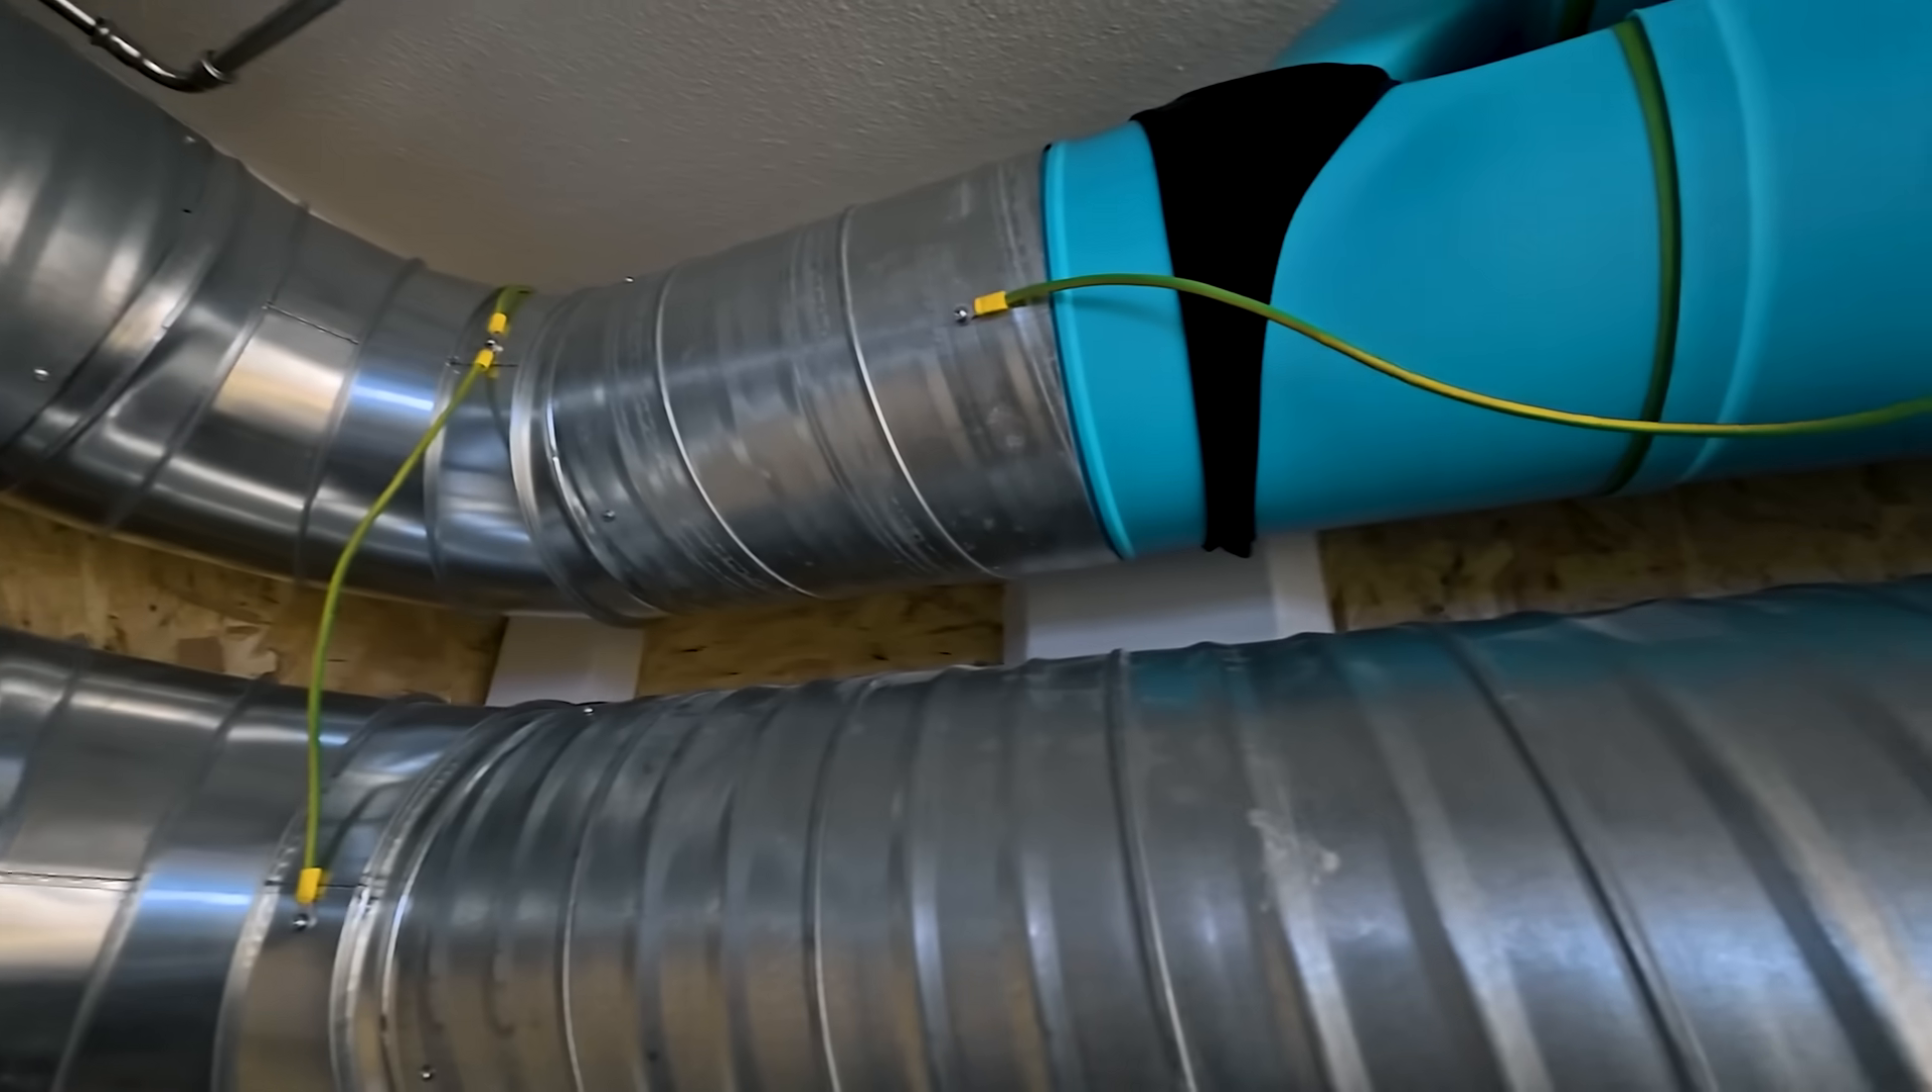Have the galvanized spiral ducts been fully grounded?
Yes.